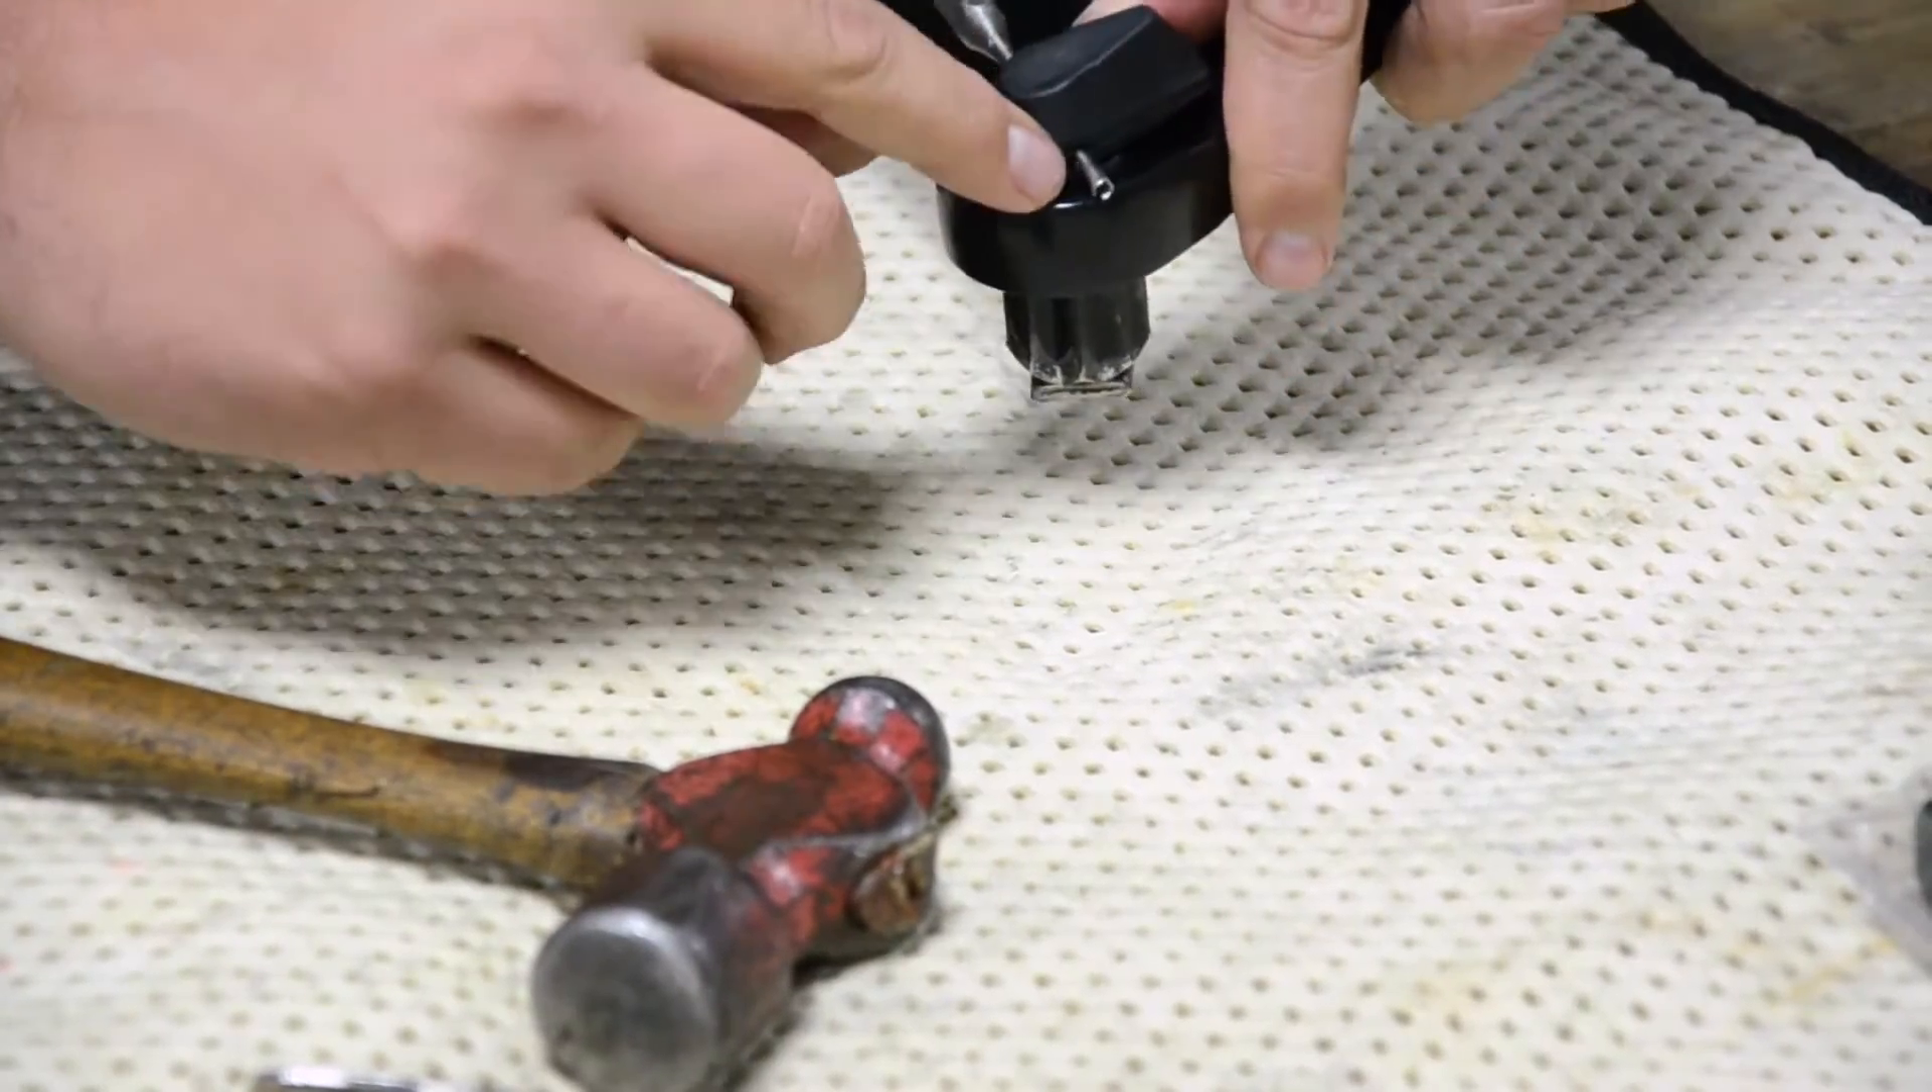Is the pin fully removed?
No.